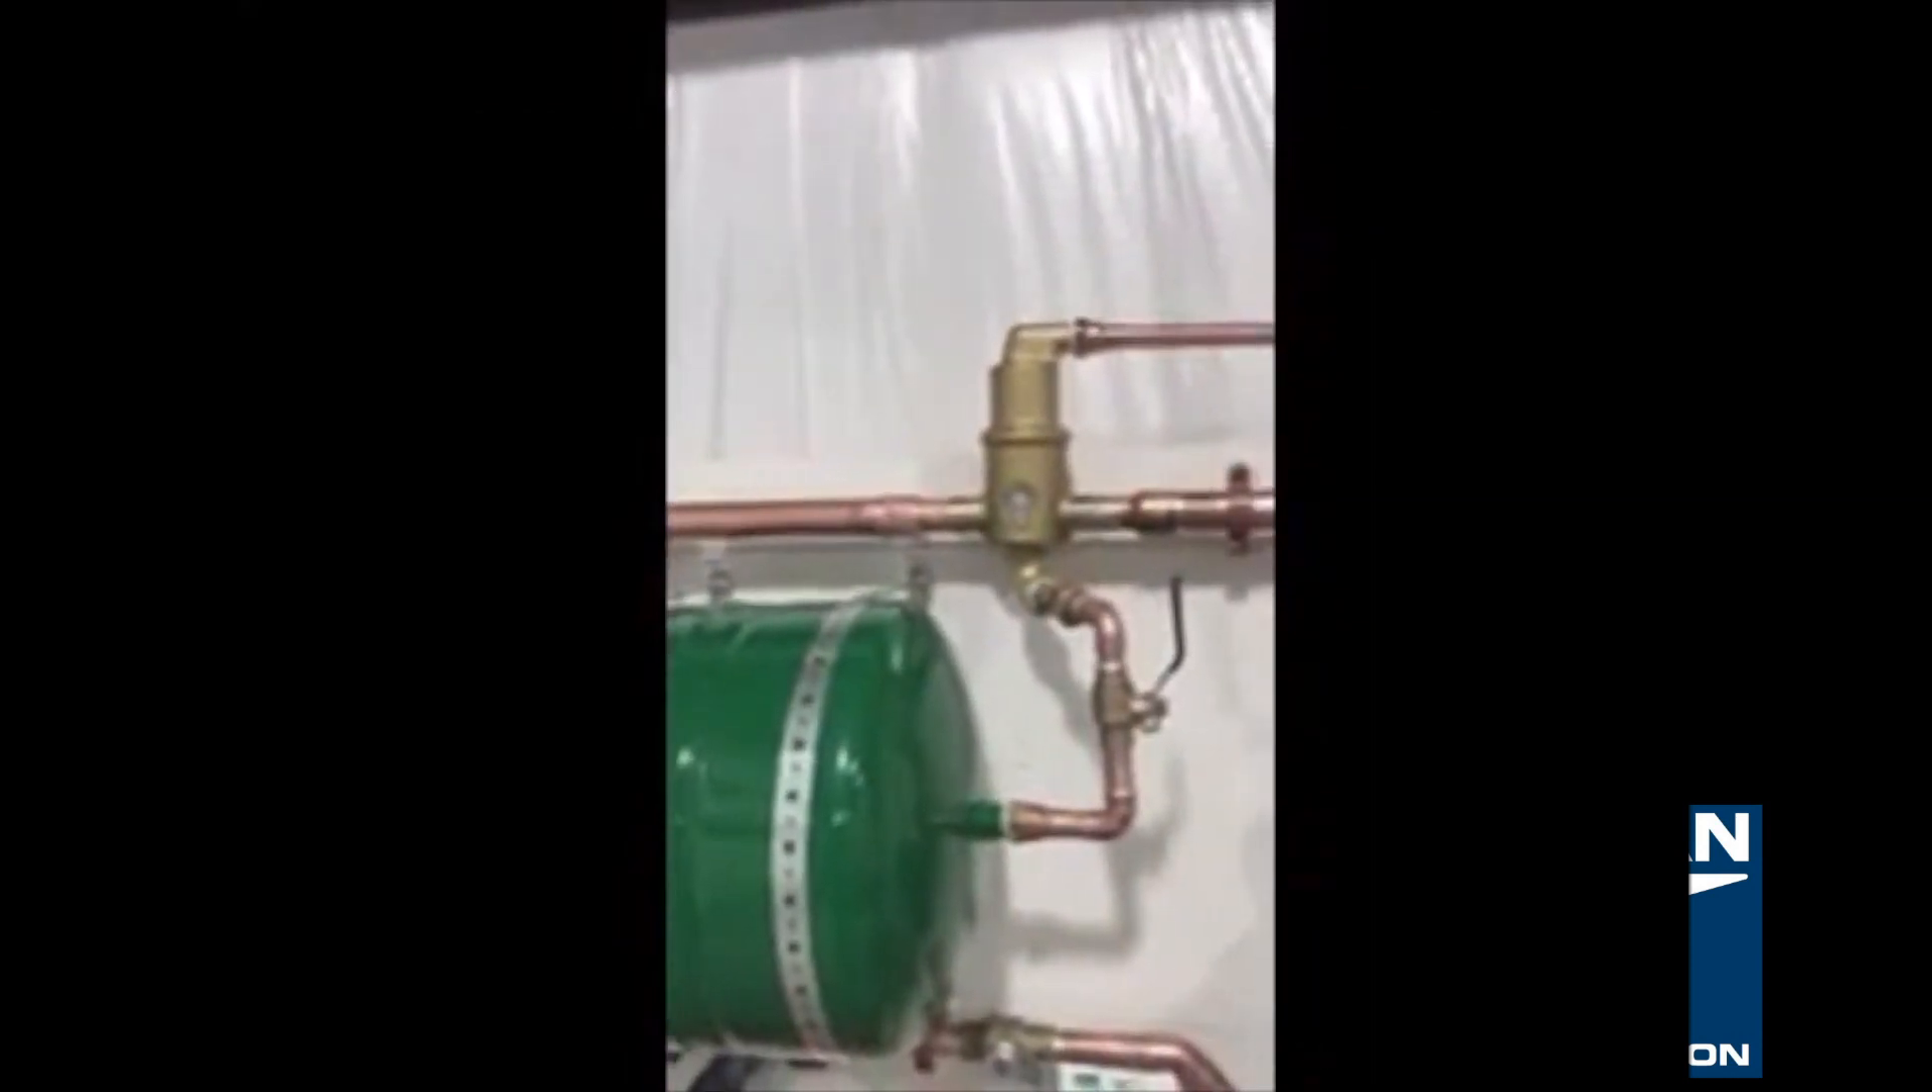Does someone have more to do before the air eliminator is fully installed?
No.